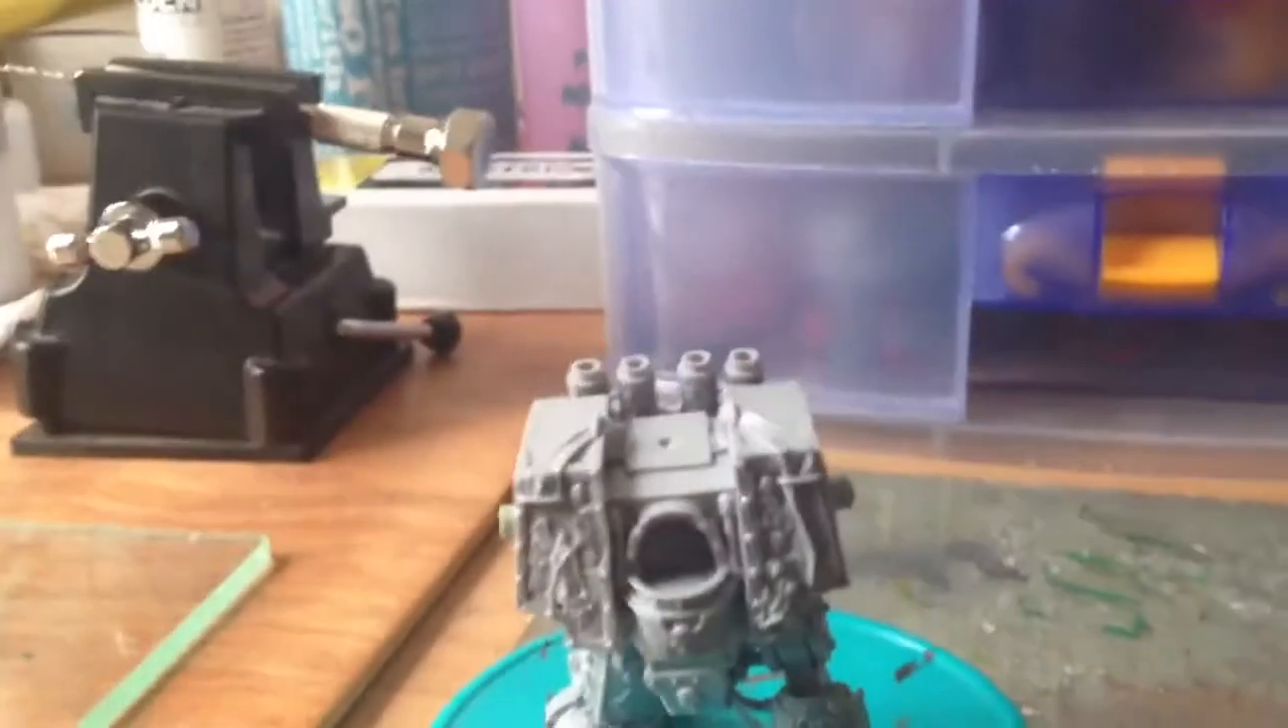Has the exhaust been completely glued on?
Yes.